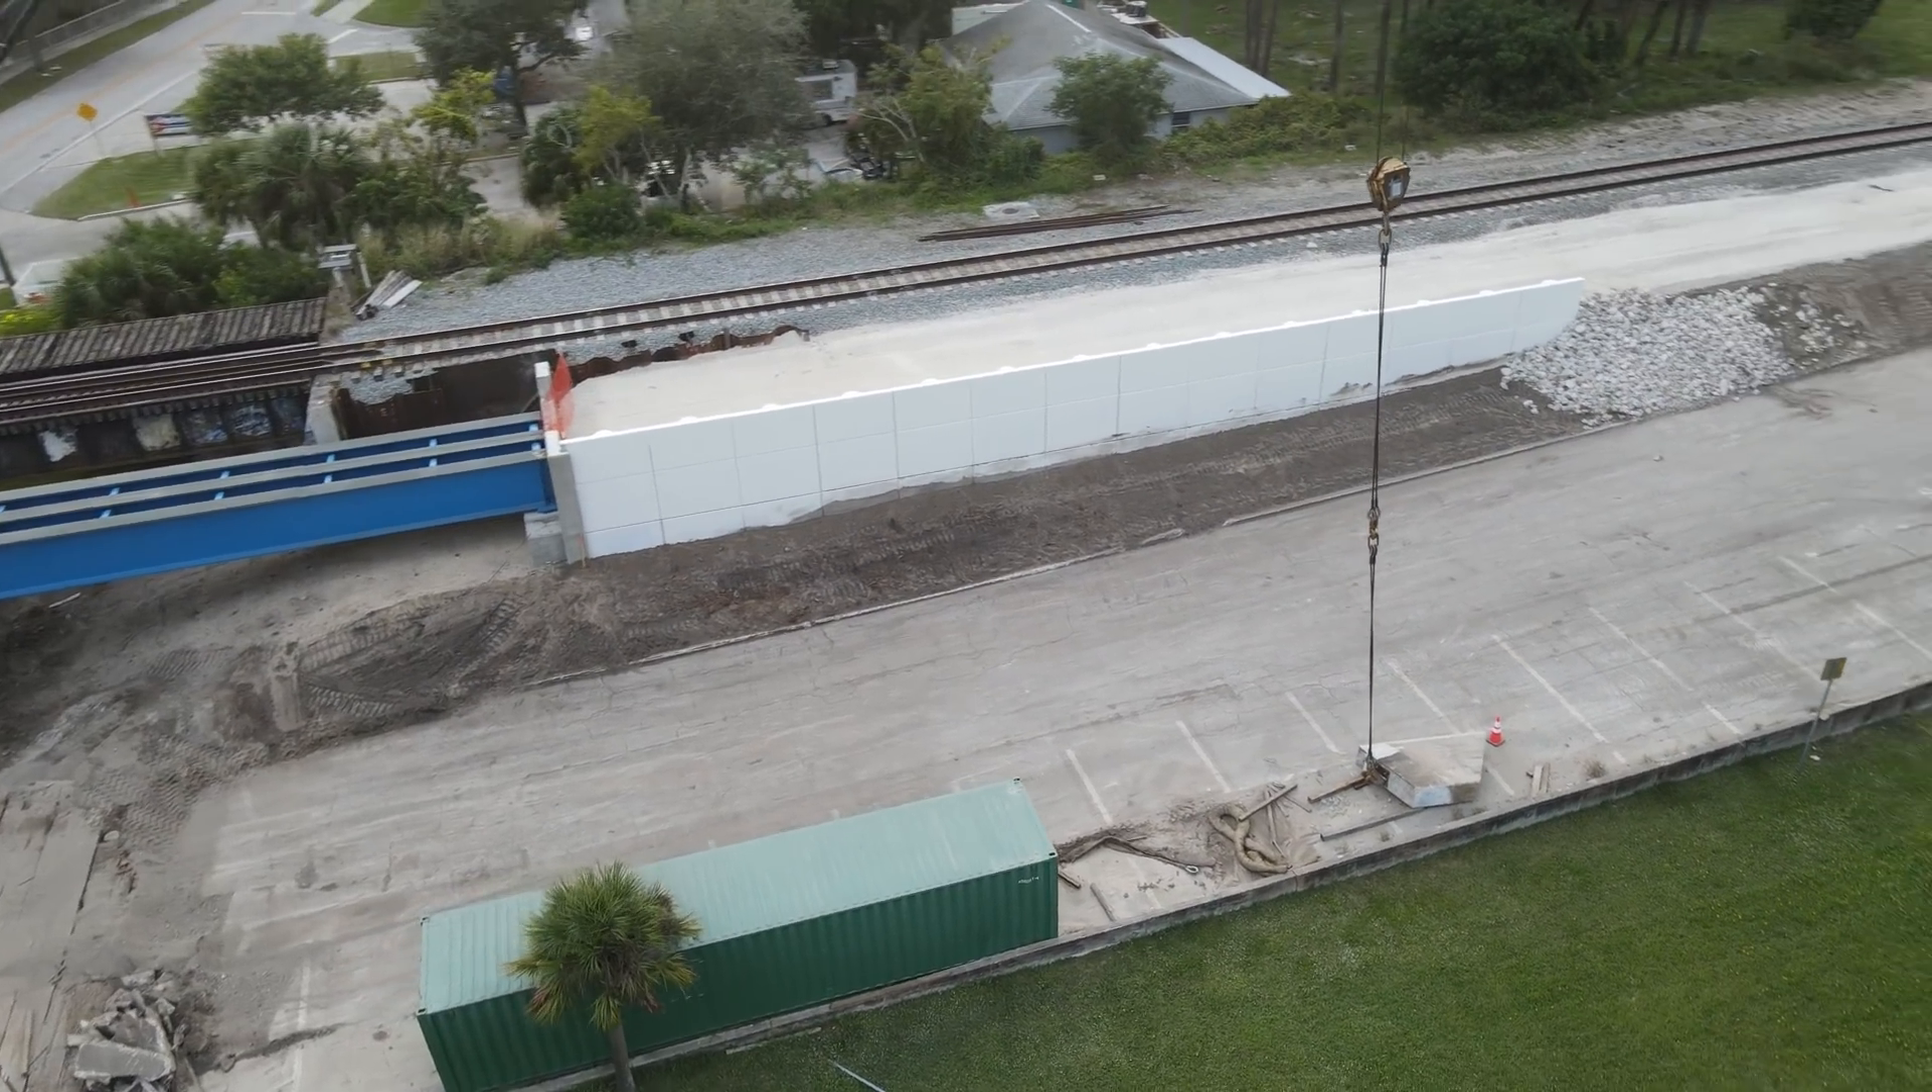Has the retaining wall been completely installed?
Yes.